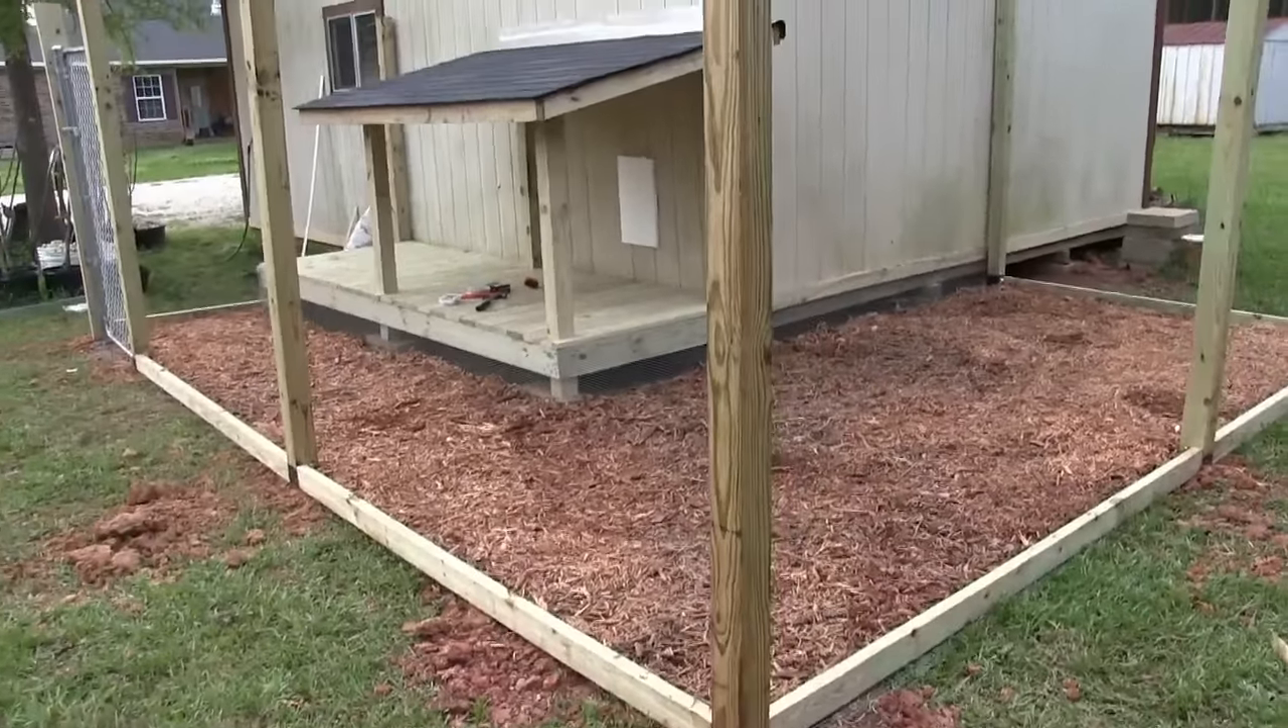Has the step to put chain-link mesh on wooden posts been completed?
No.